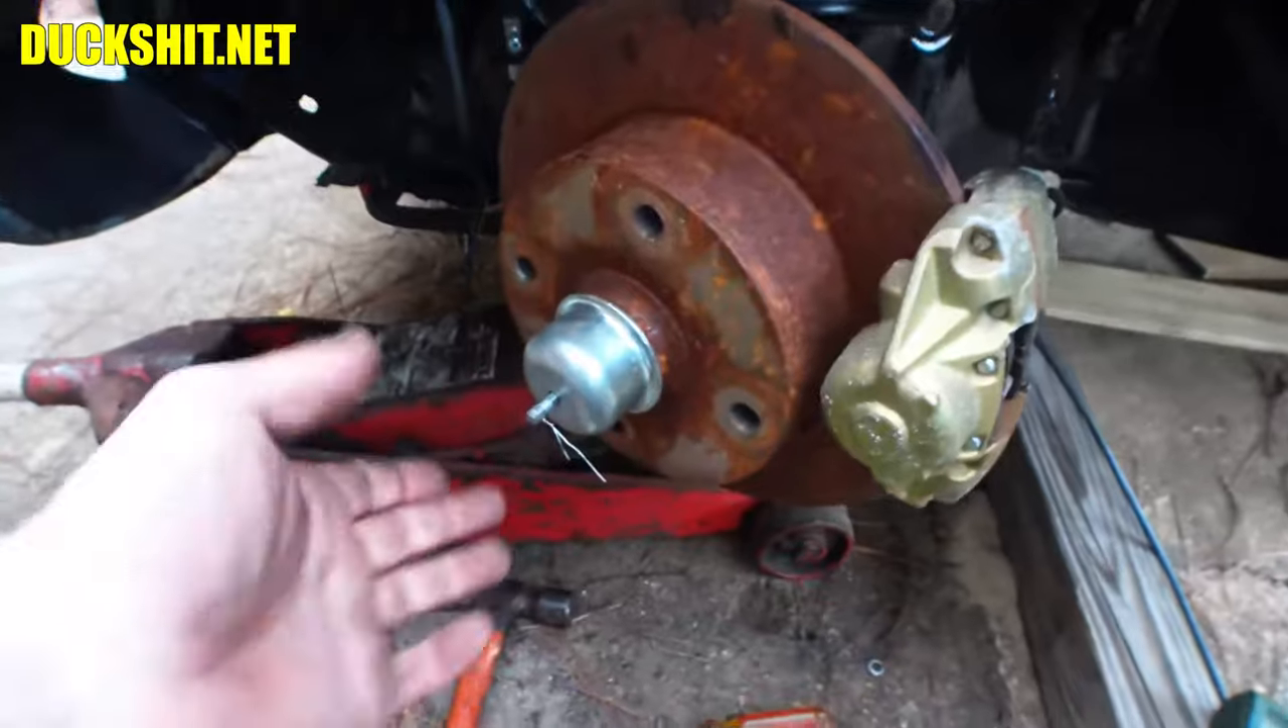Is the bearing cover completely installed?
Yes.